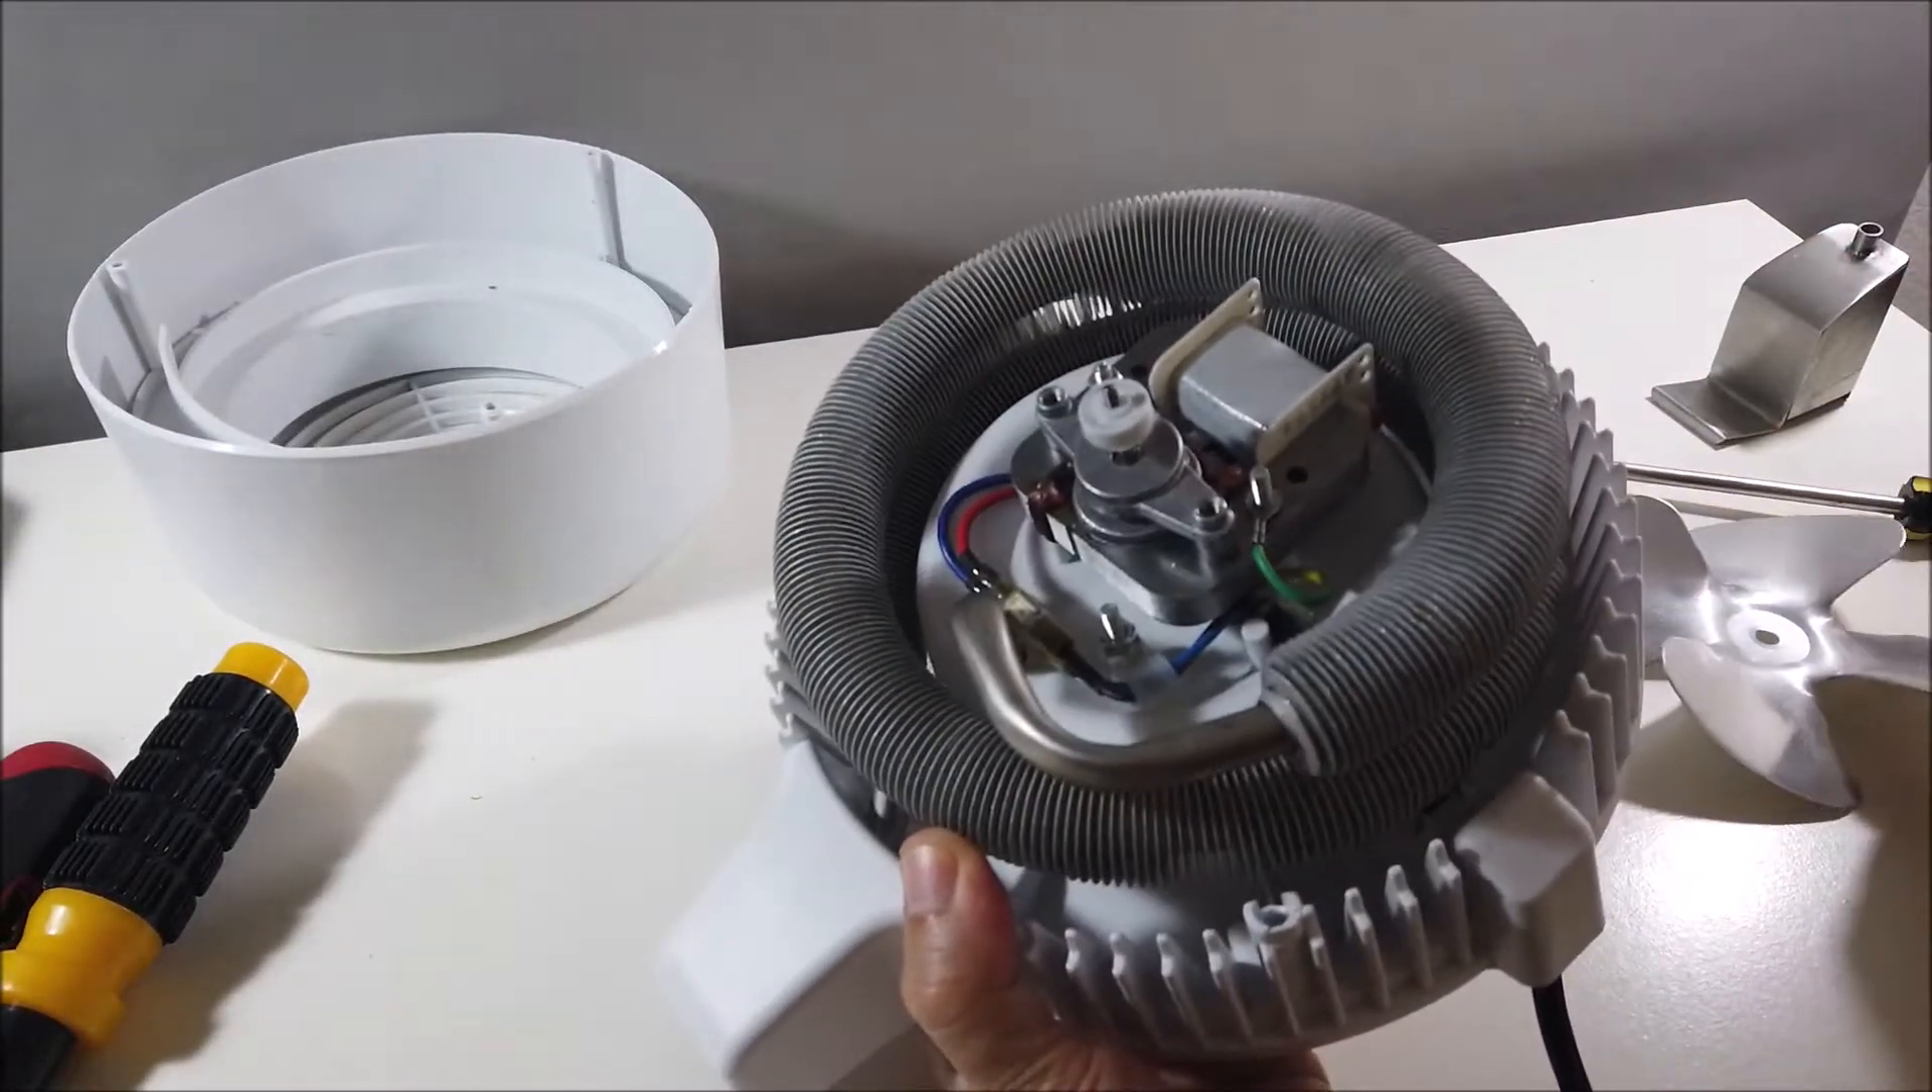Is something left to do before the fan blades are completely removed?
No.